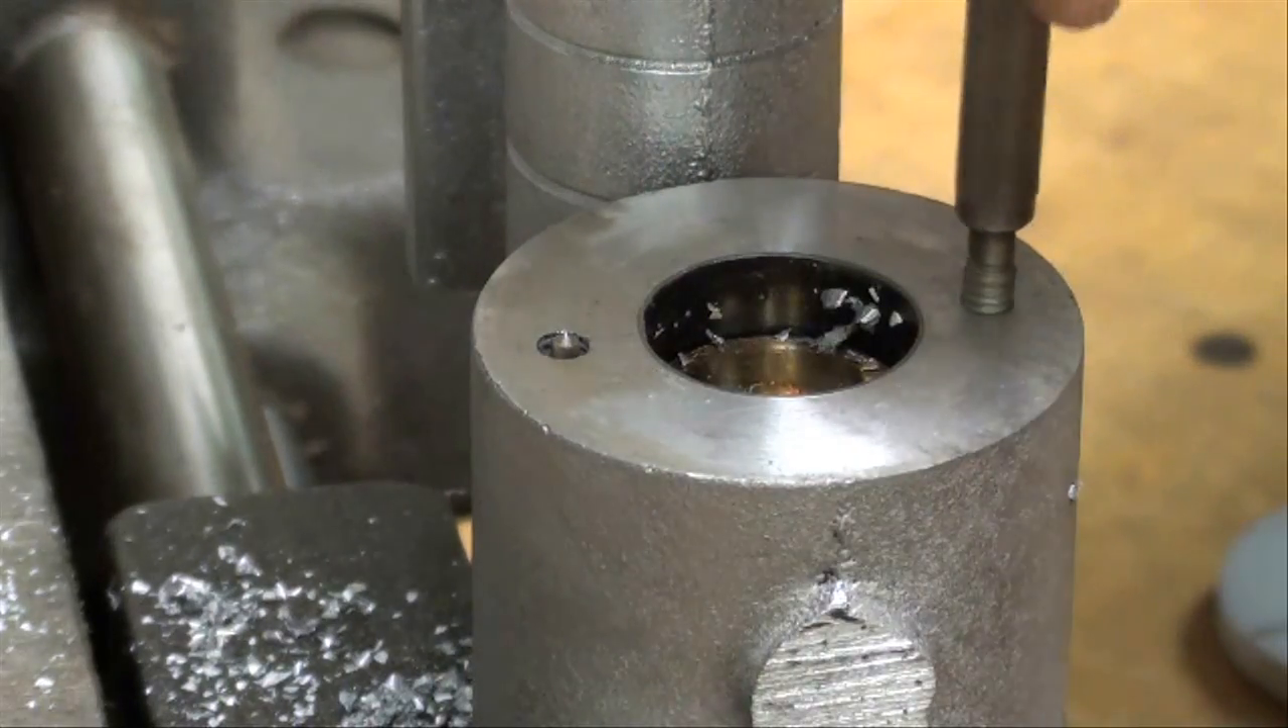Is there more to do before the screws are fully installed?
Yes.